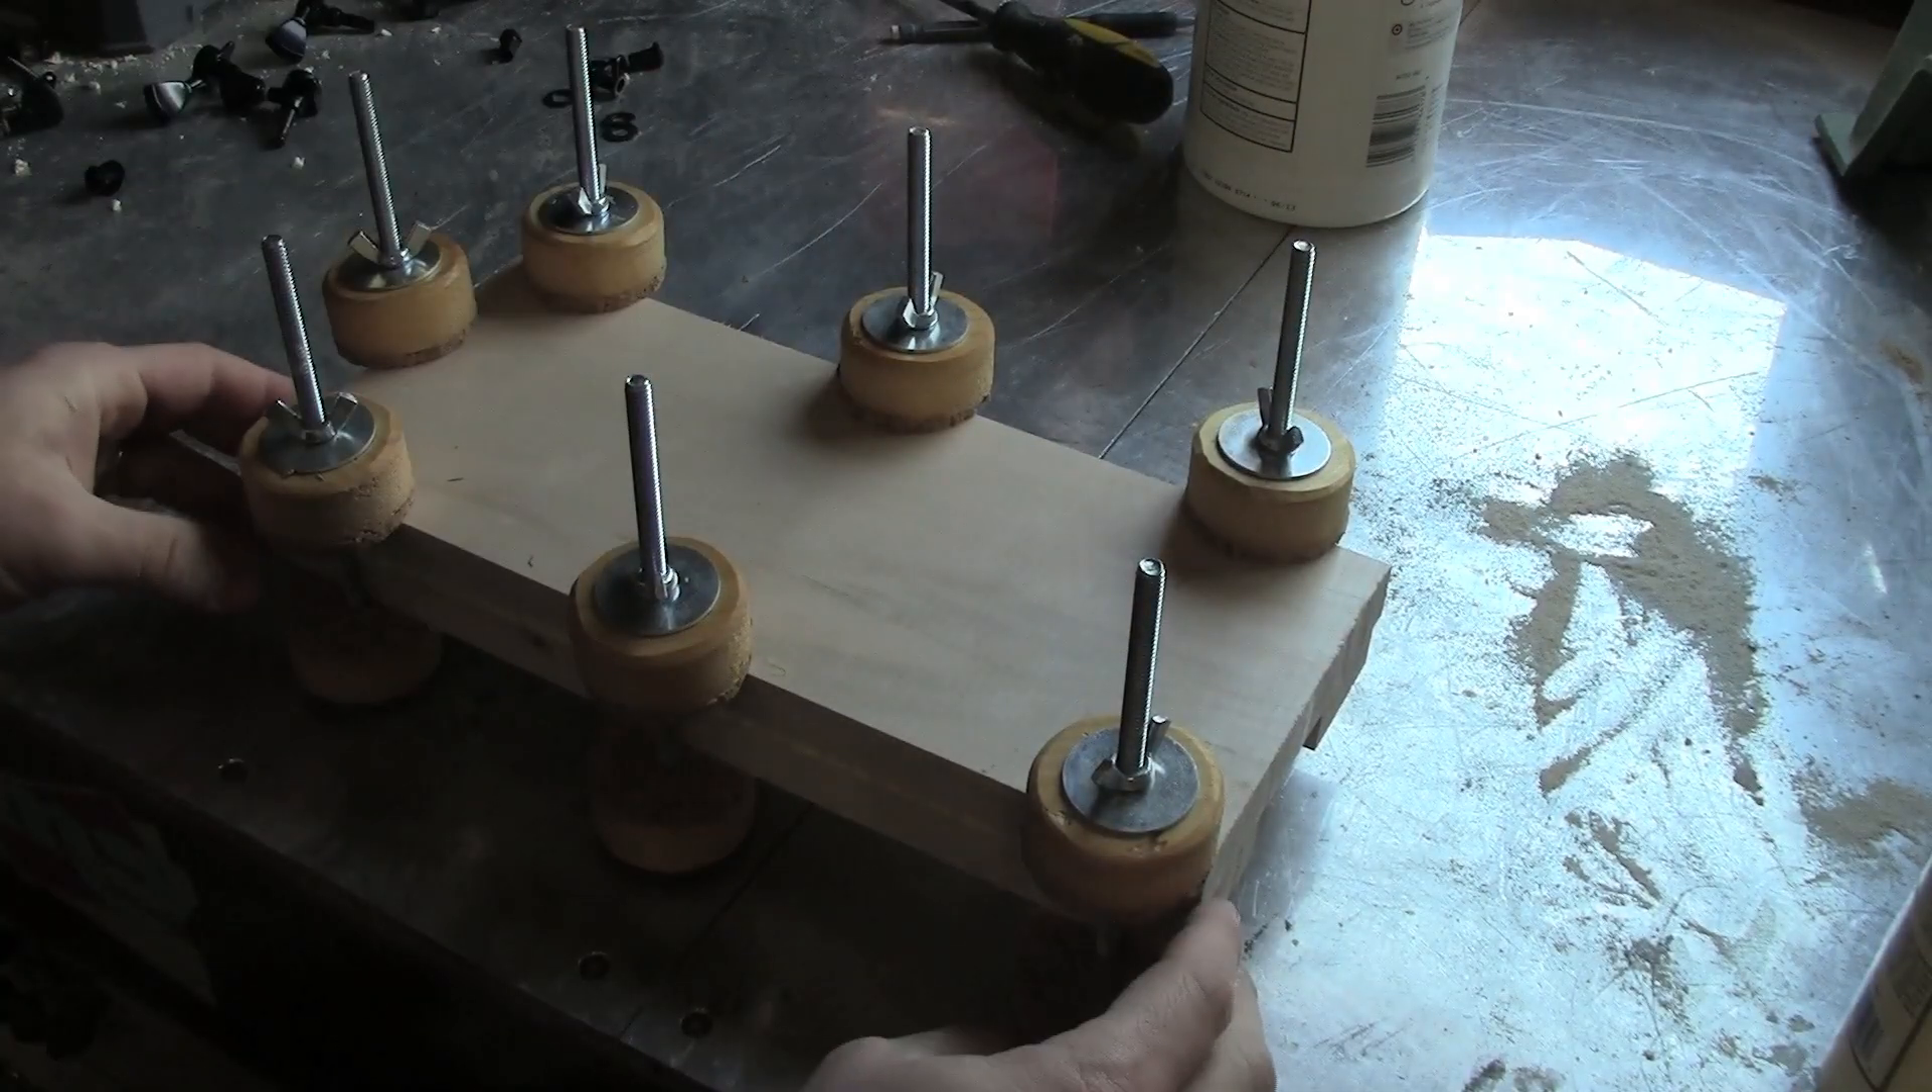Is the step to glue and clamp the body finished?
Yes.